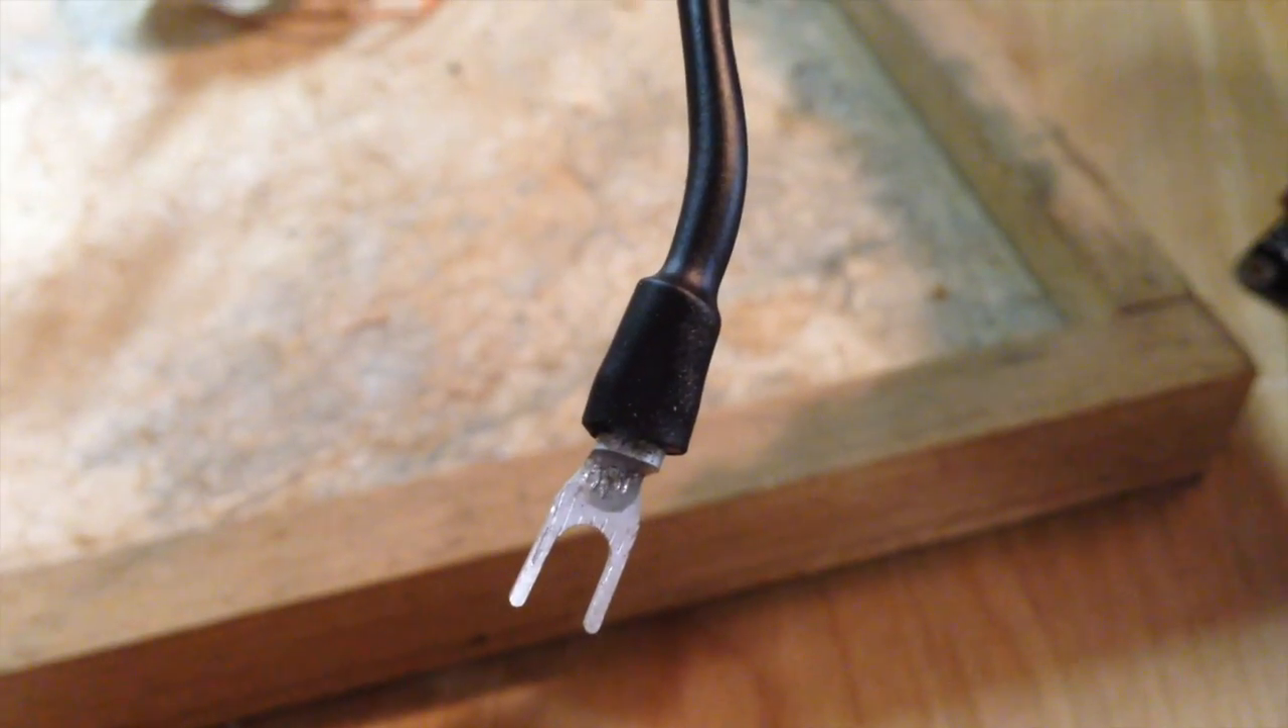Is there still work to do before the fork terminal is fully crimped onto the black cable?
No.